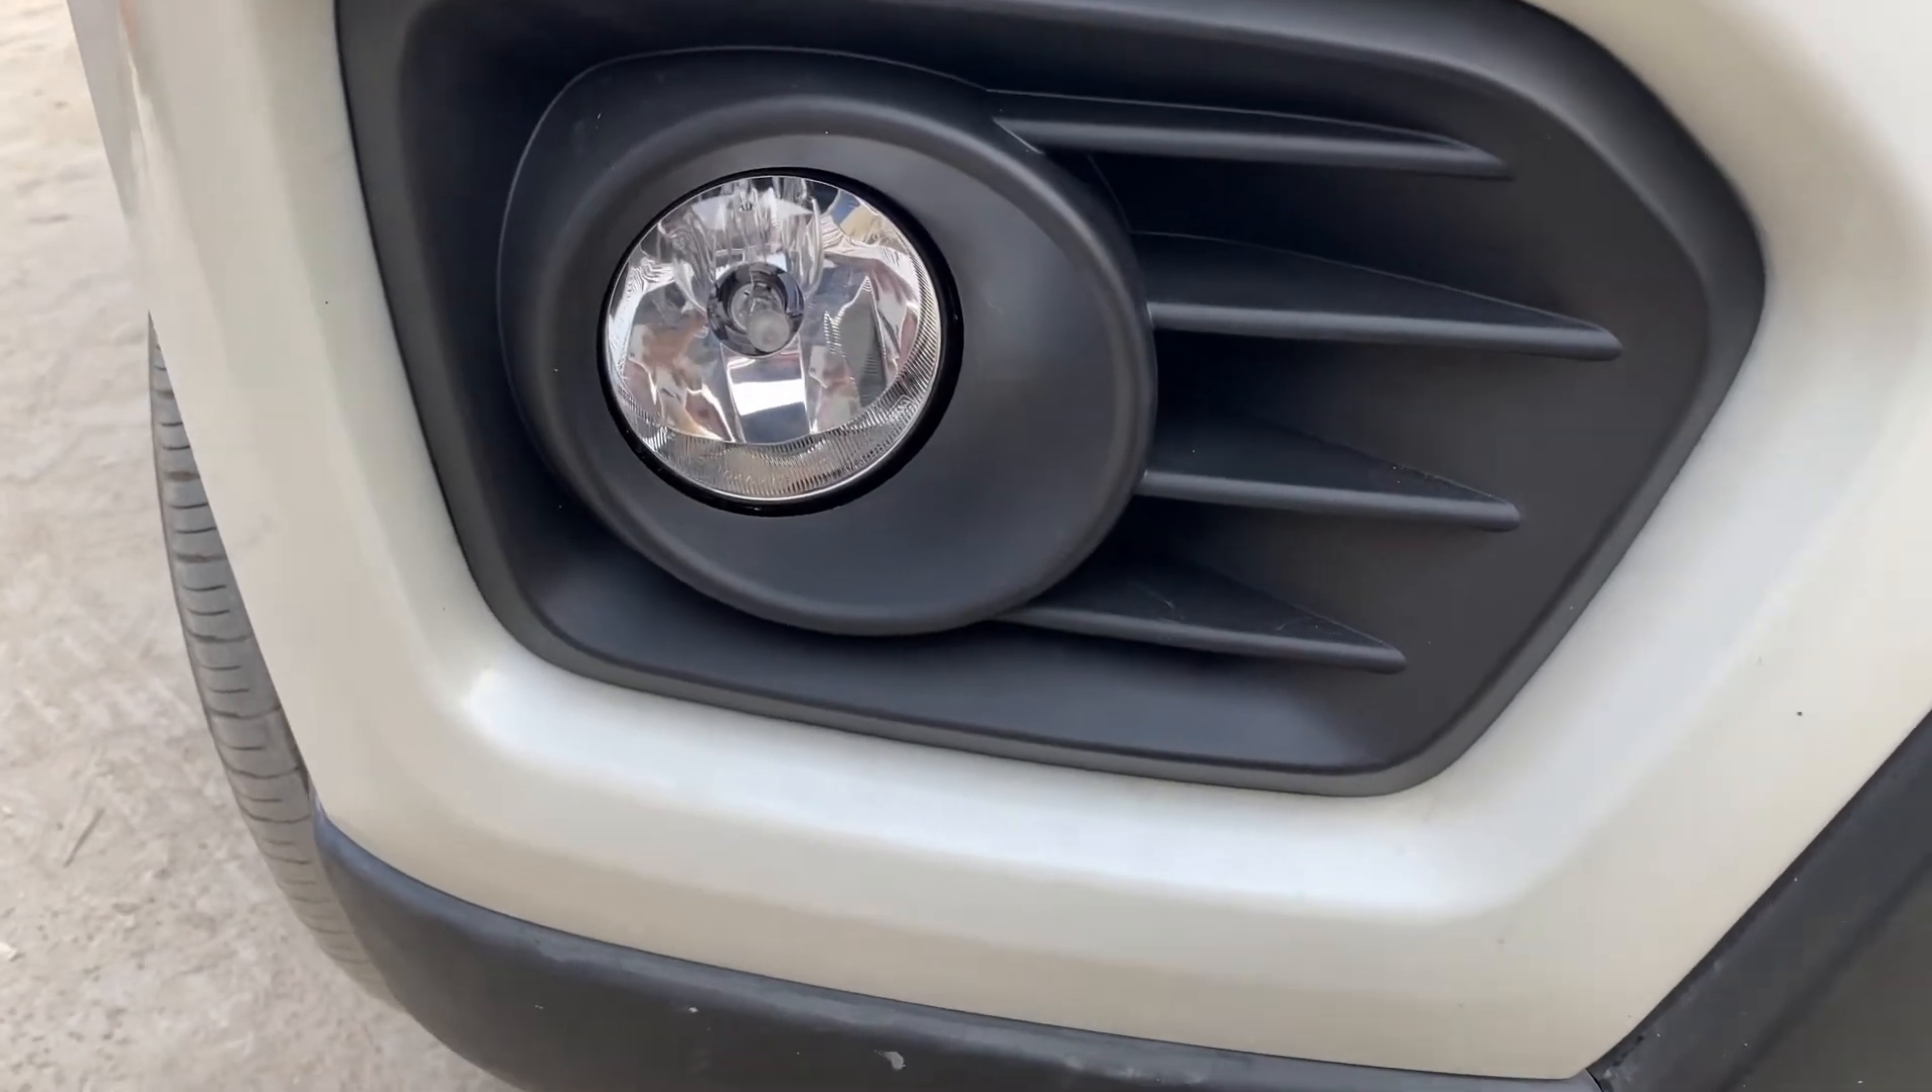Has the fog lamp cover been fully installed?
Yes.